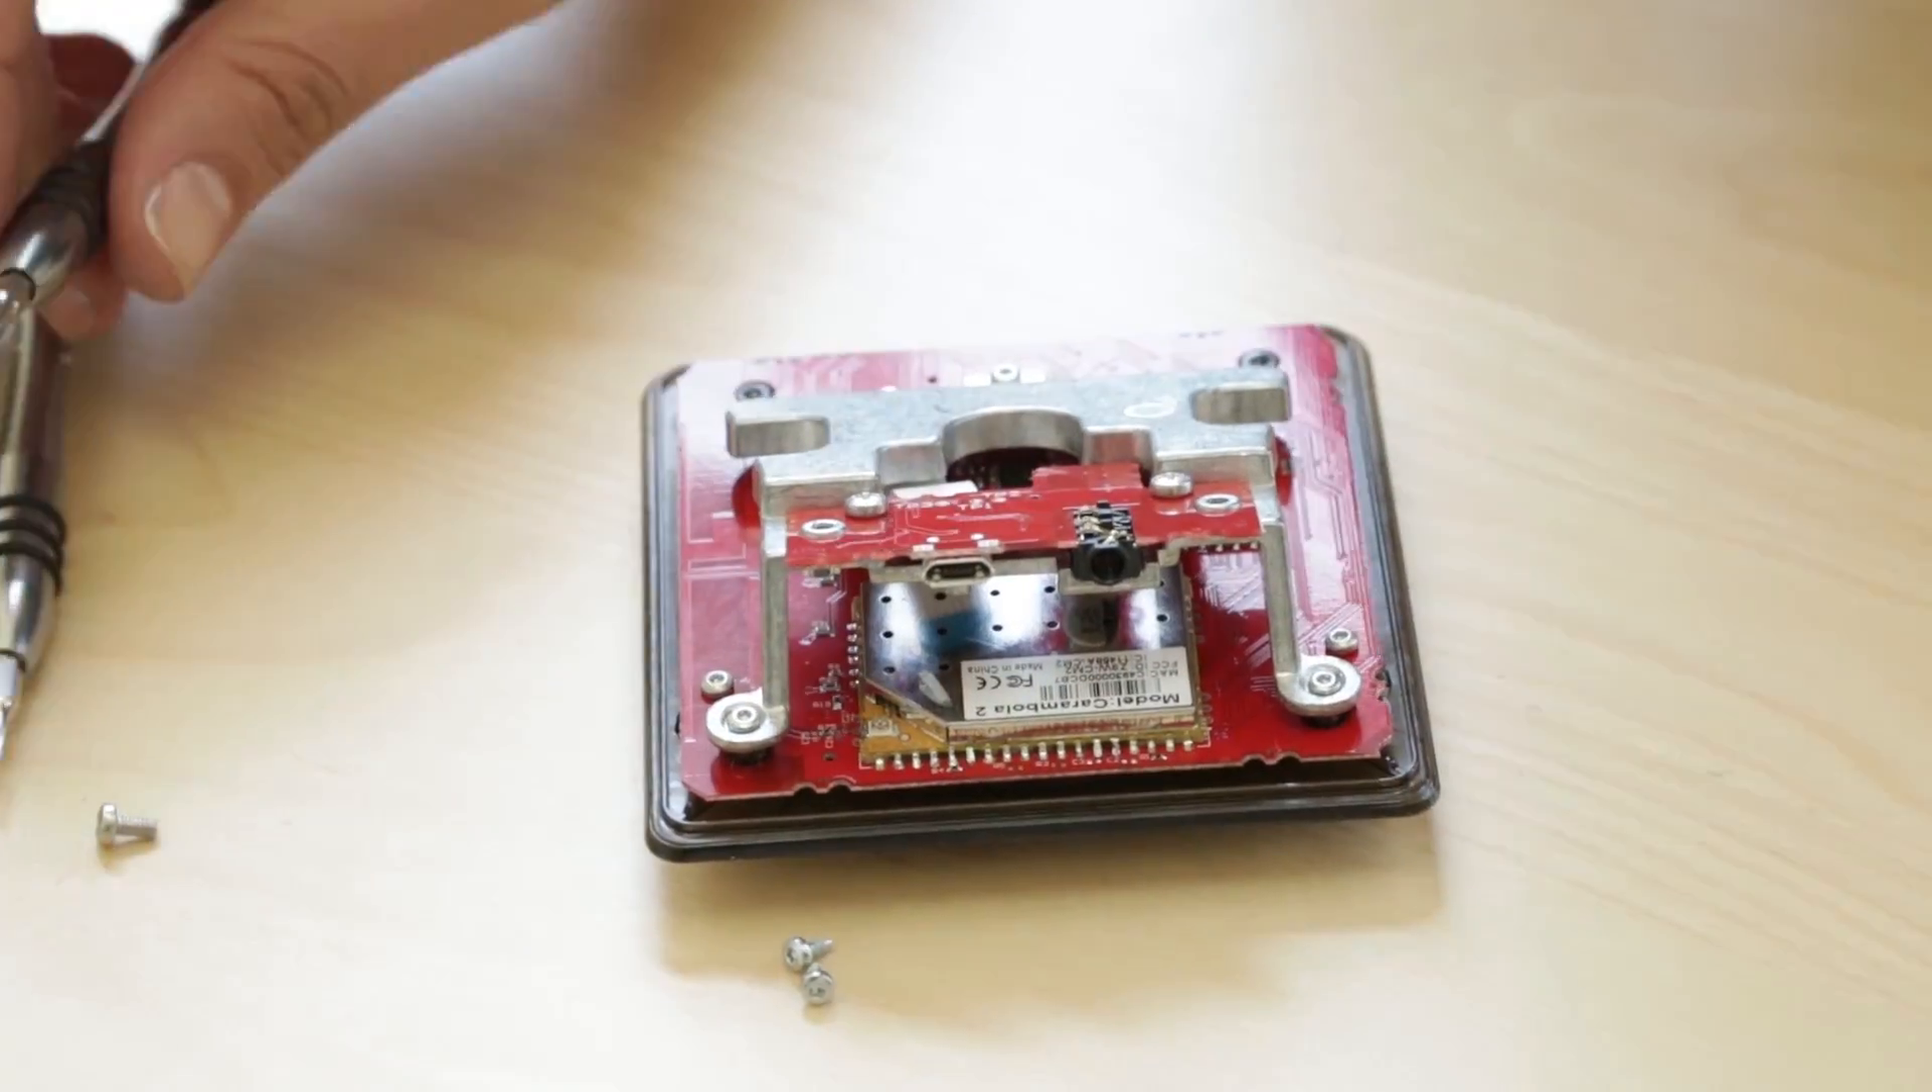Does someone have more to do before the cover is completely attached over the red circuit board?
Yes.